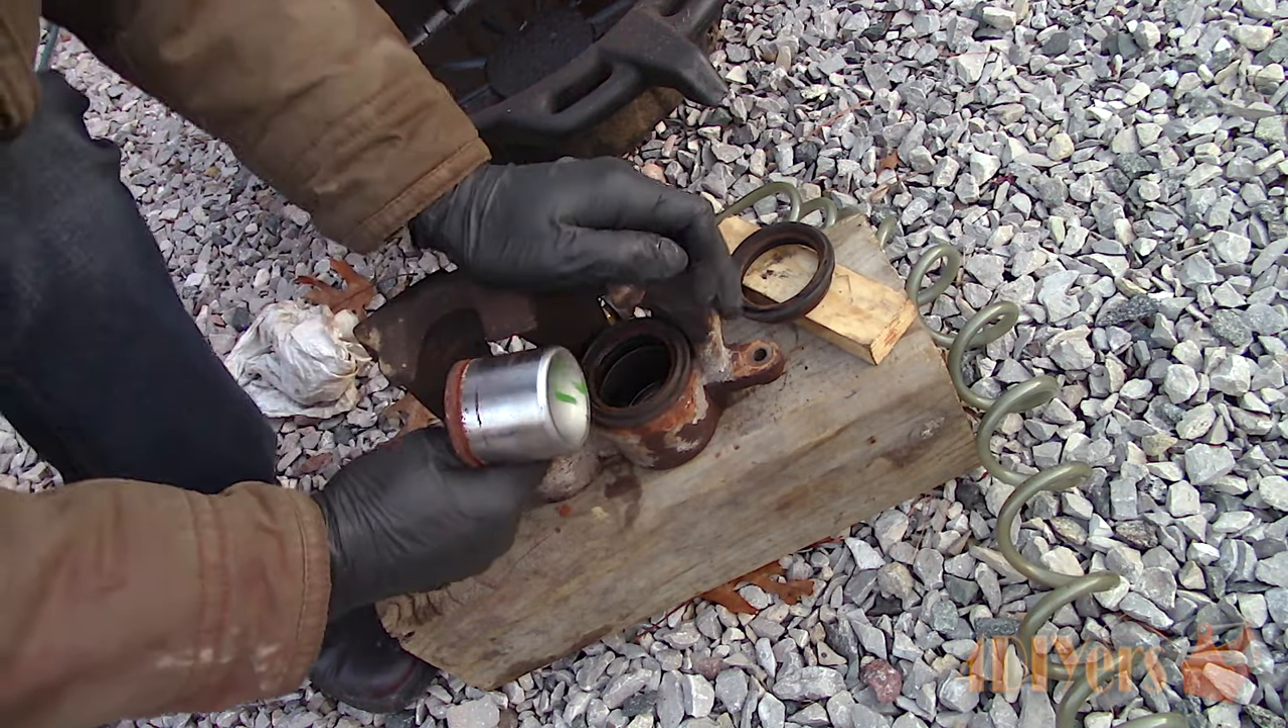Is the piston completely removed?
Yes.